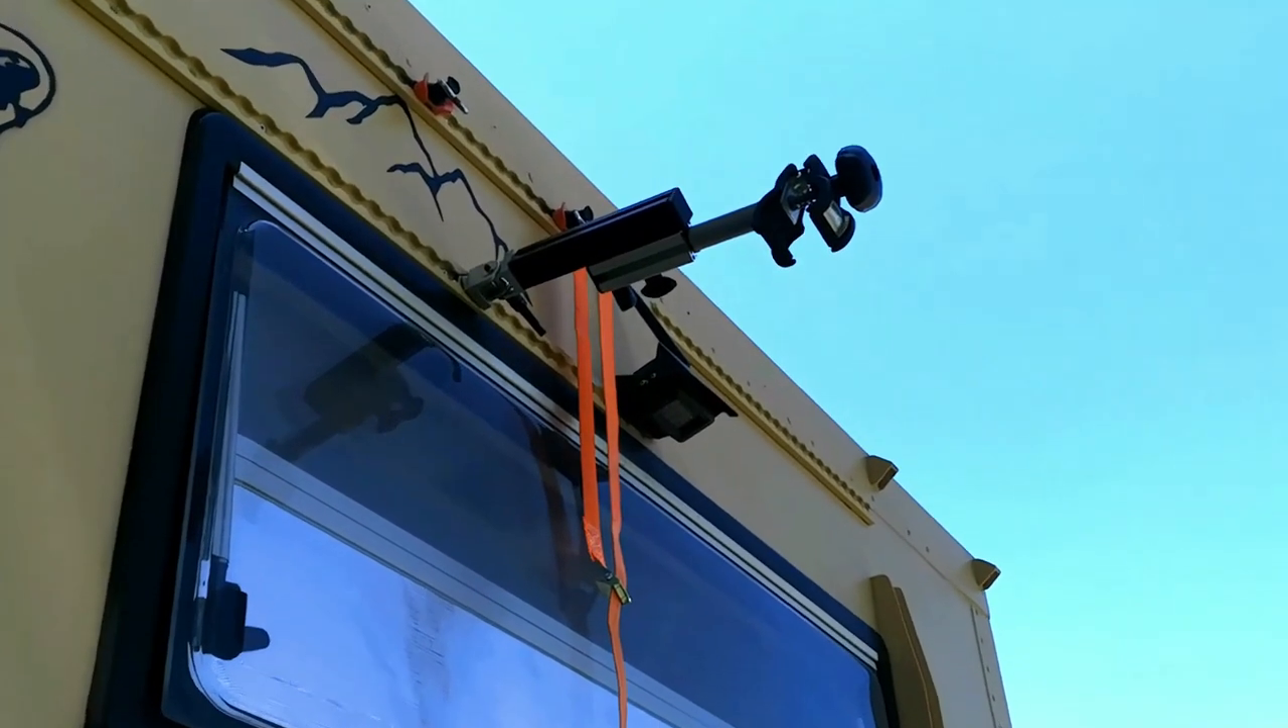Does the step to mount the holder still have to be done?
No.